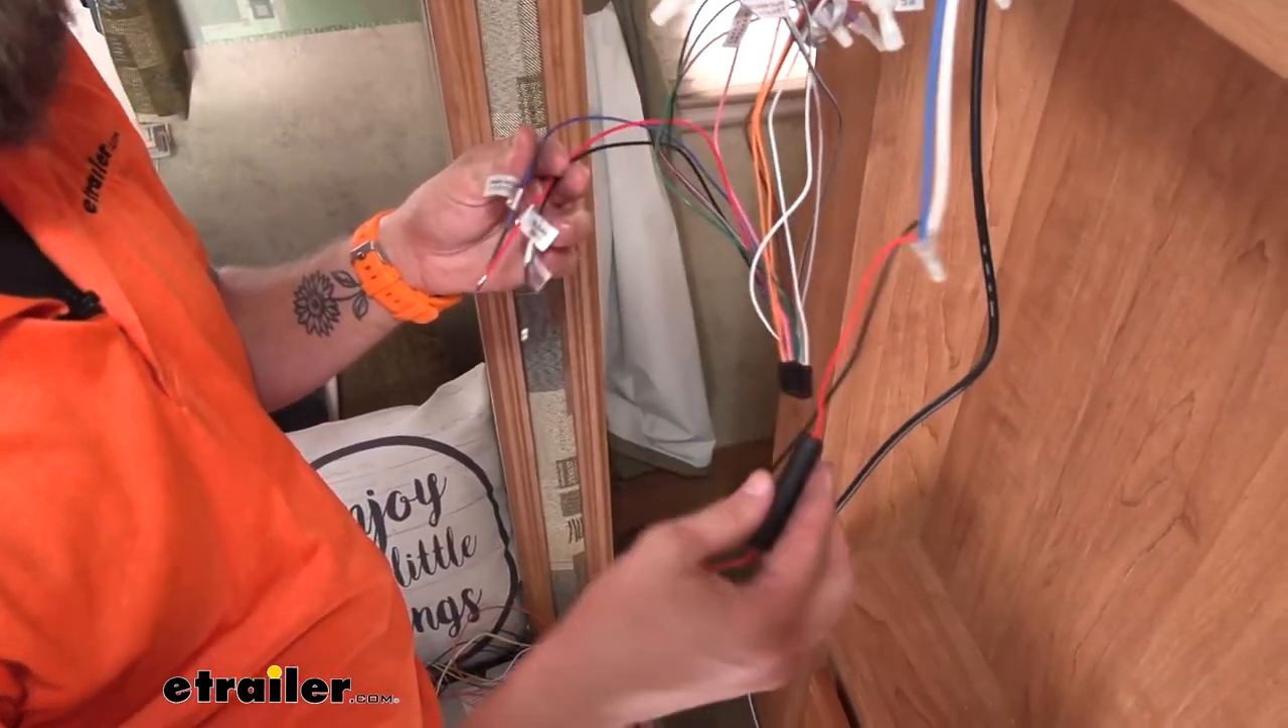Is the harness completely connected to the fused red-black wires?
No.